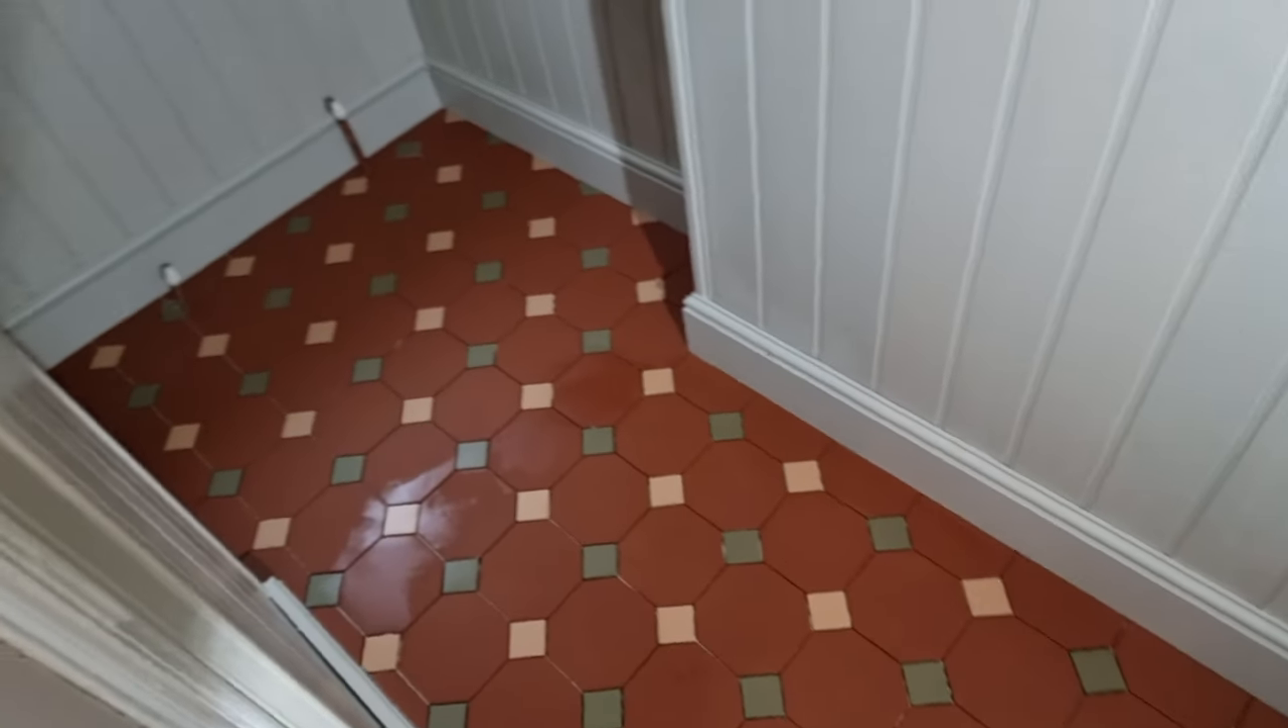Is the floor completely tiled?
Yes.